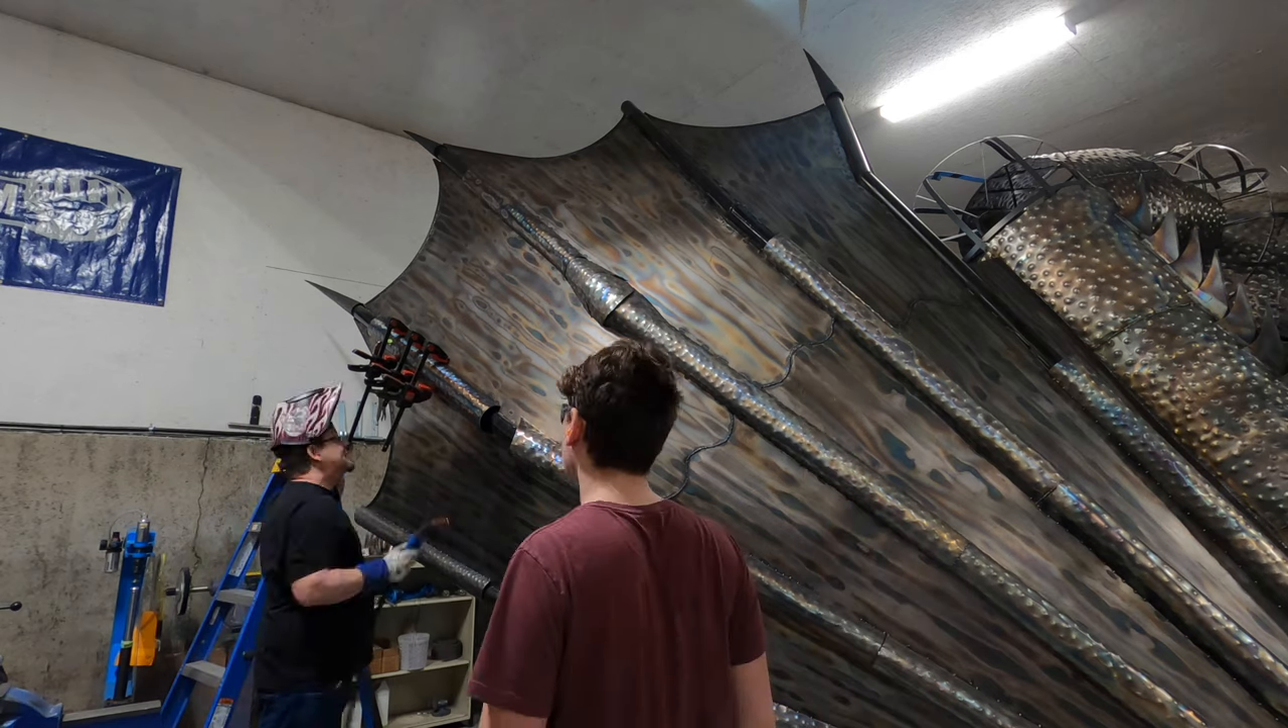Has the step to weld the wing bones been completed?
No.